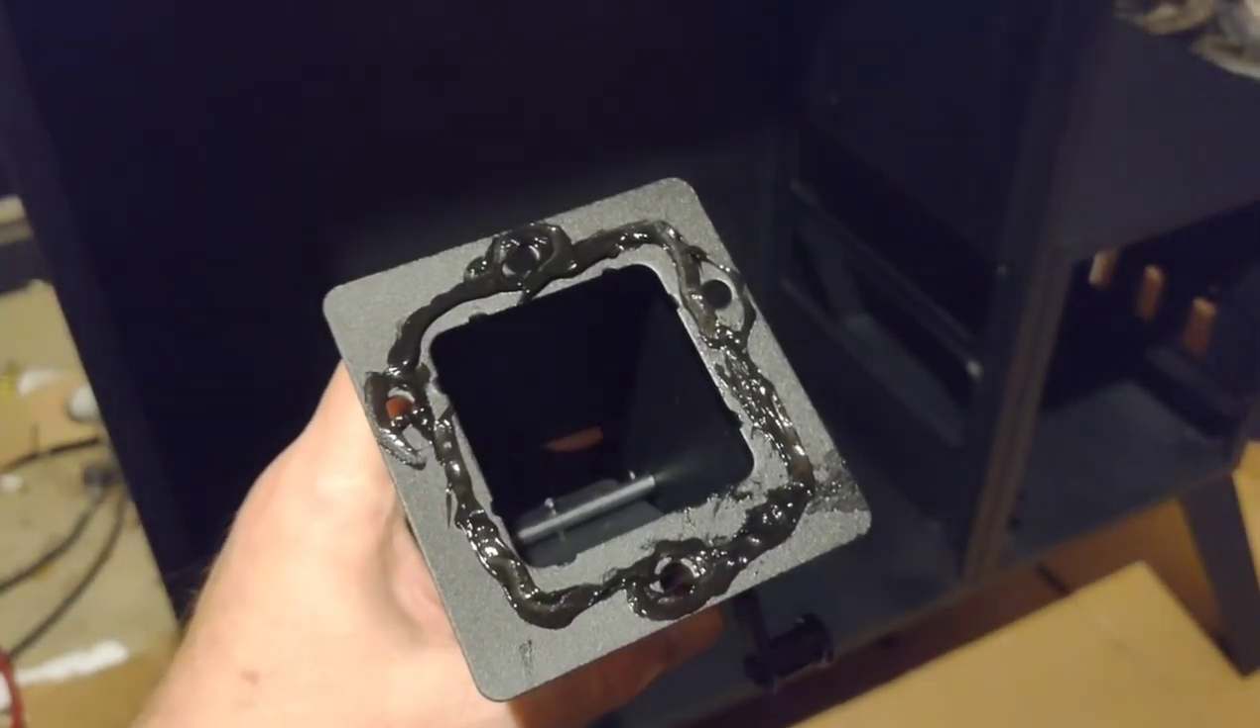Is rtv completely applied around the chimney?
Yes.